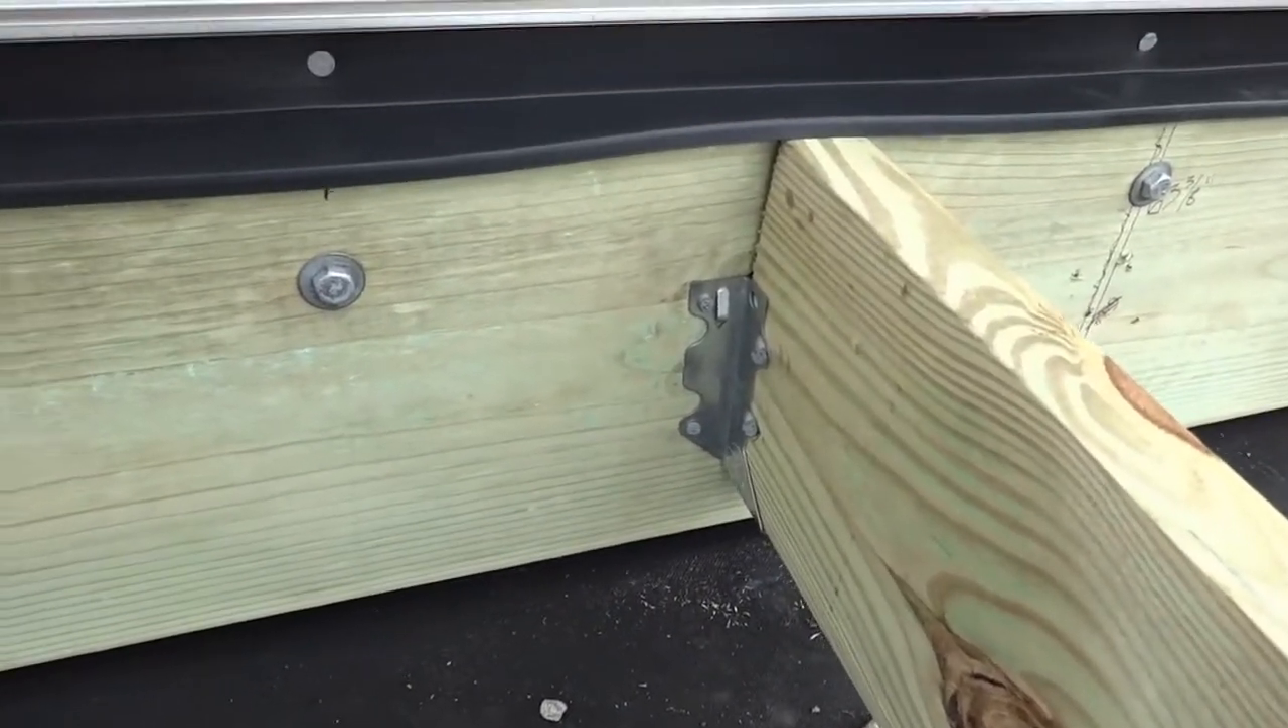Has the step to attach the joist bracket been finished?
Yes.